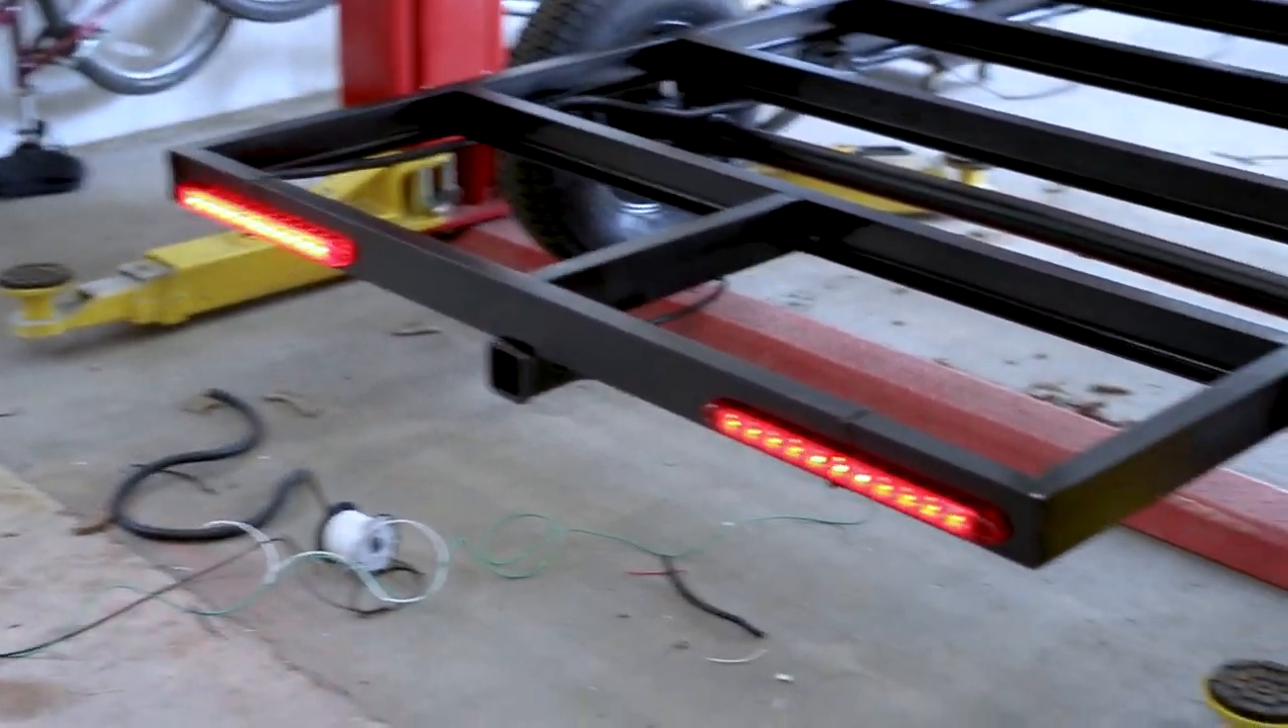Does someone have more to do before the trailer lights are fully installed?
No.